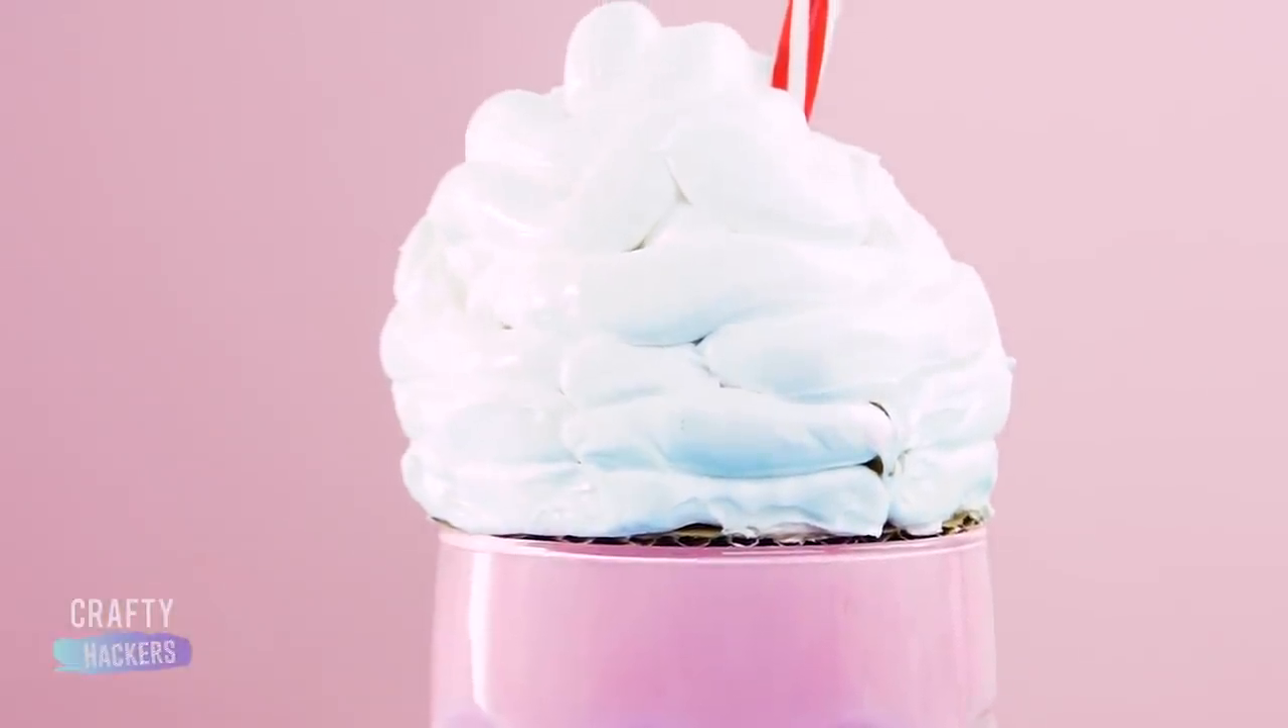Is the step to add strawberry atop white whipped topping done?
No.